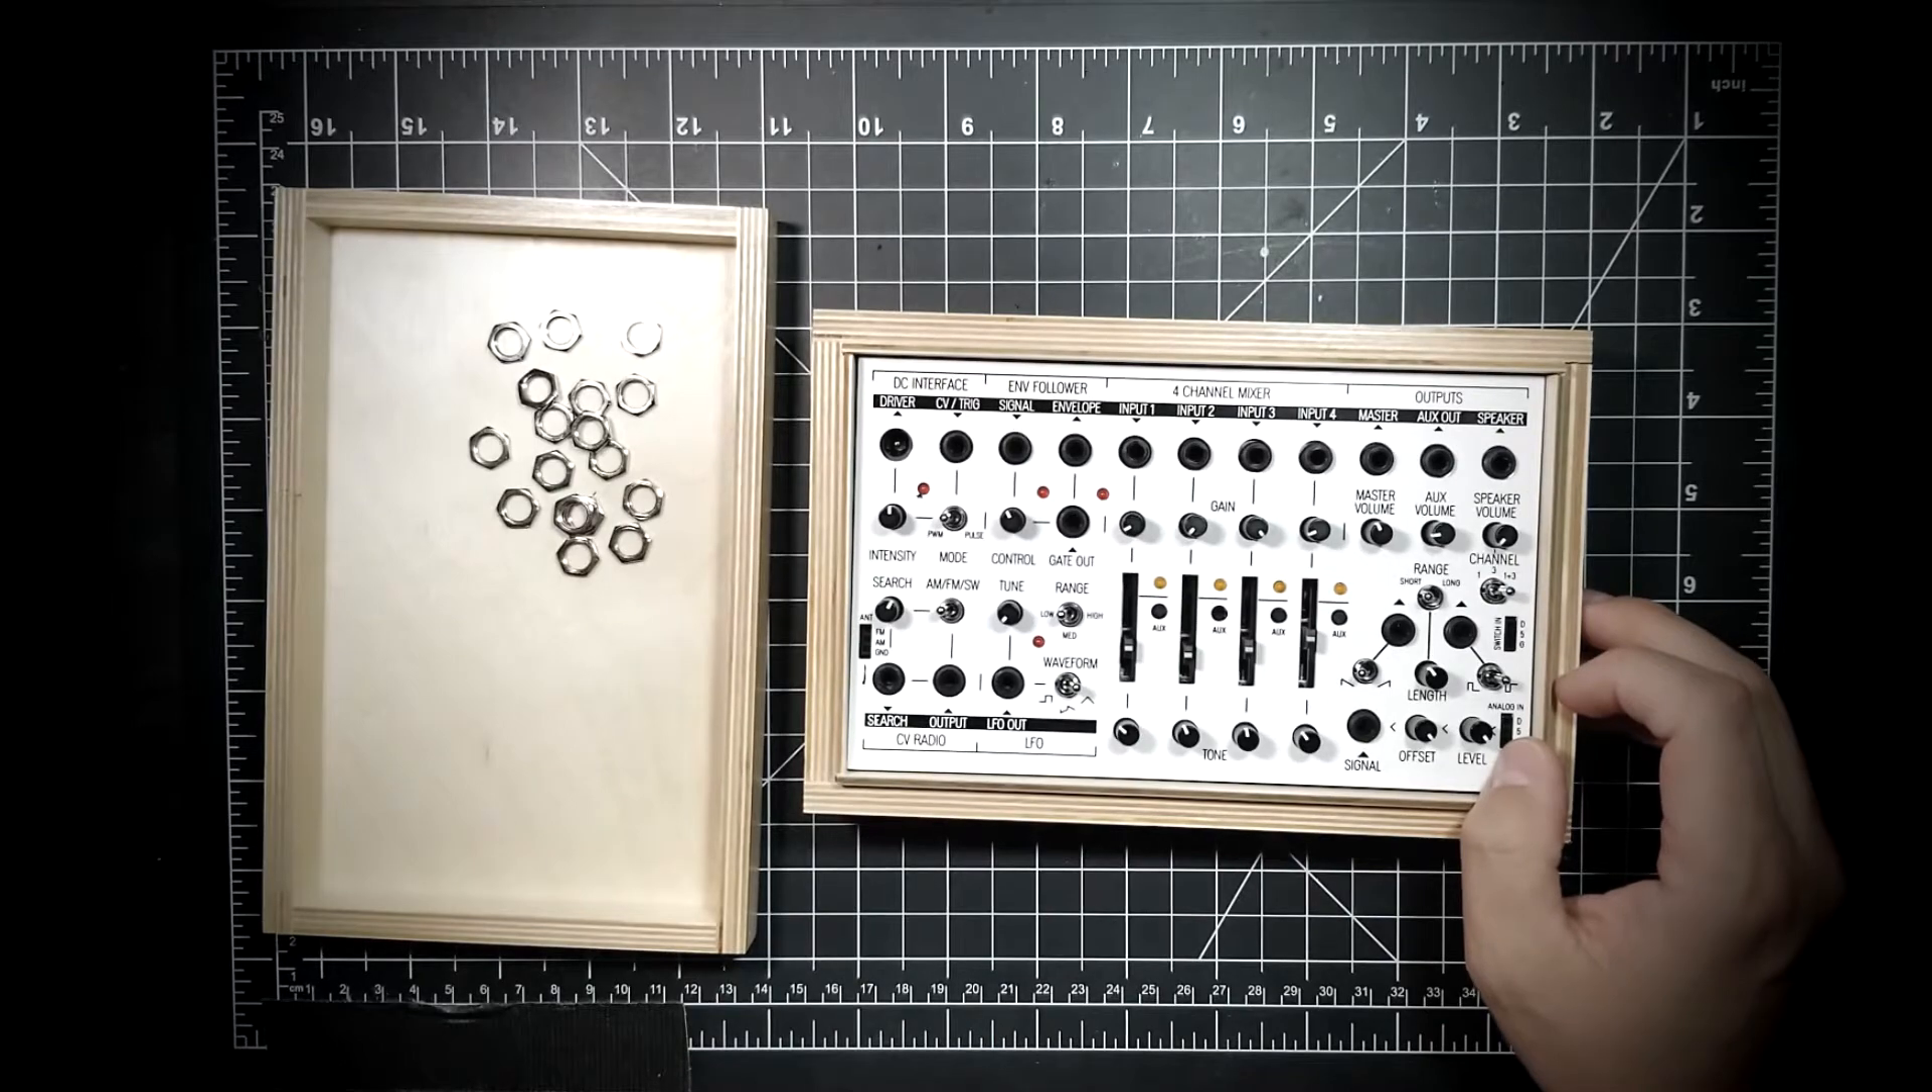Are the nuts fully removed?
Yes.